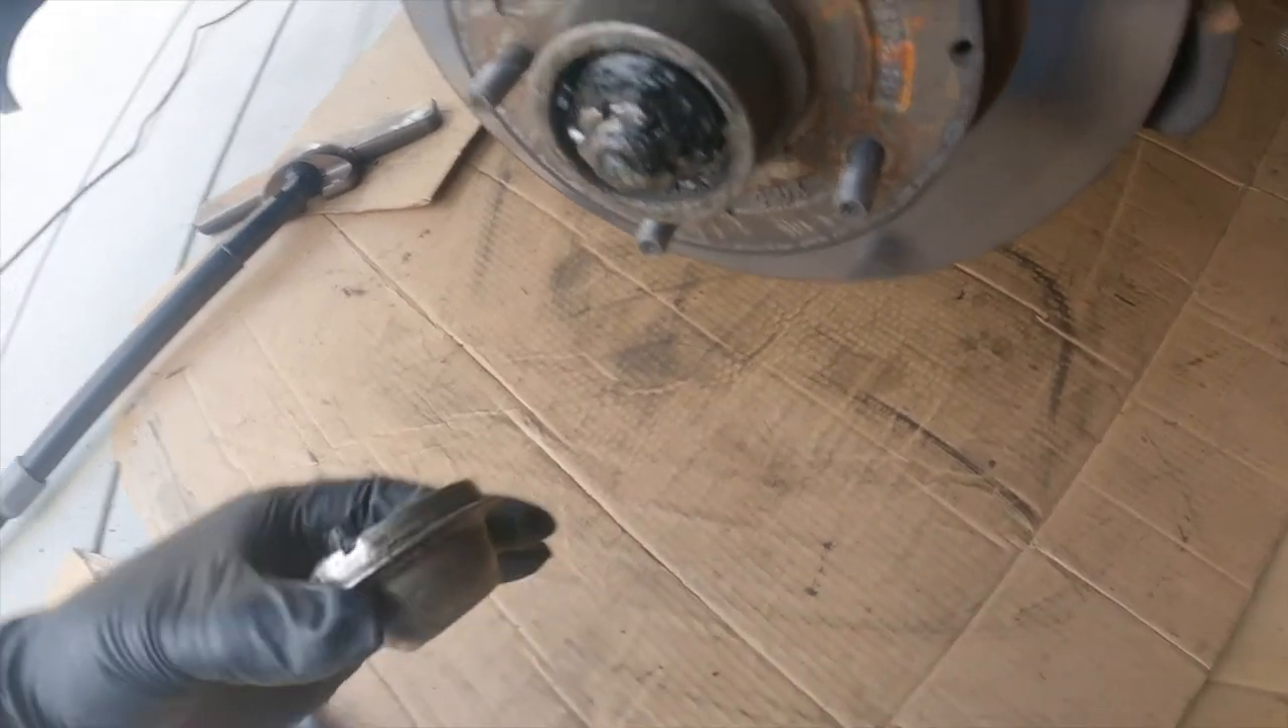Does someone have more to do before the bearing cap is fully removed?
No.